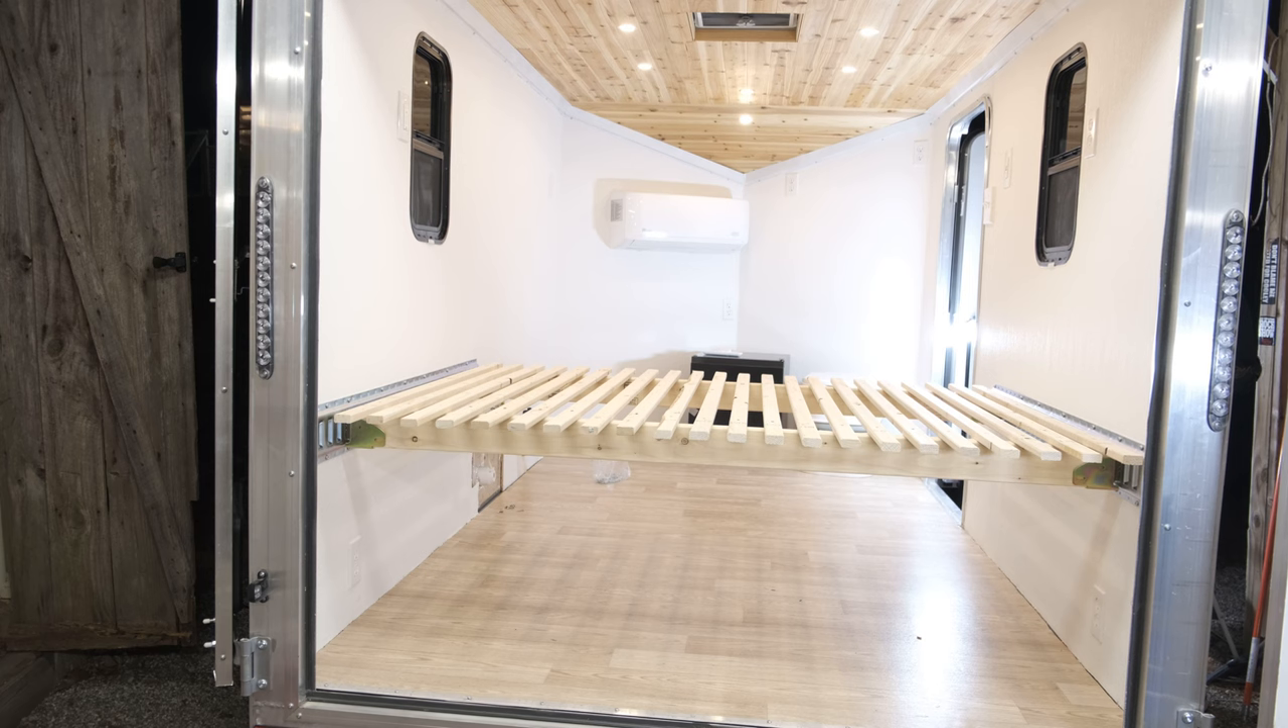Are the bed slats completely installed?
Yes.